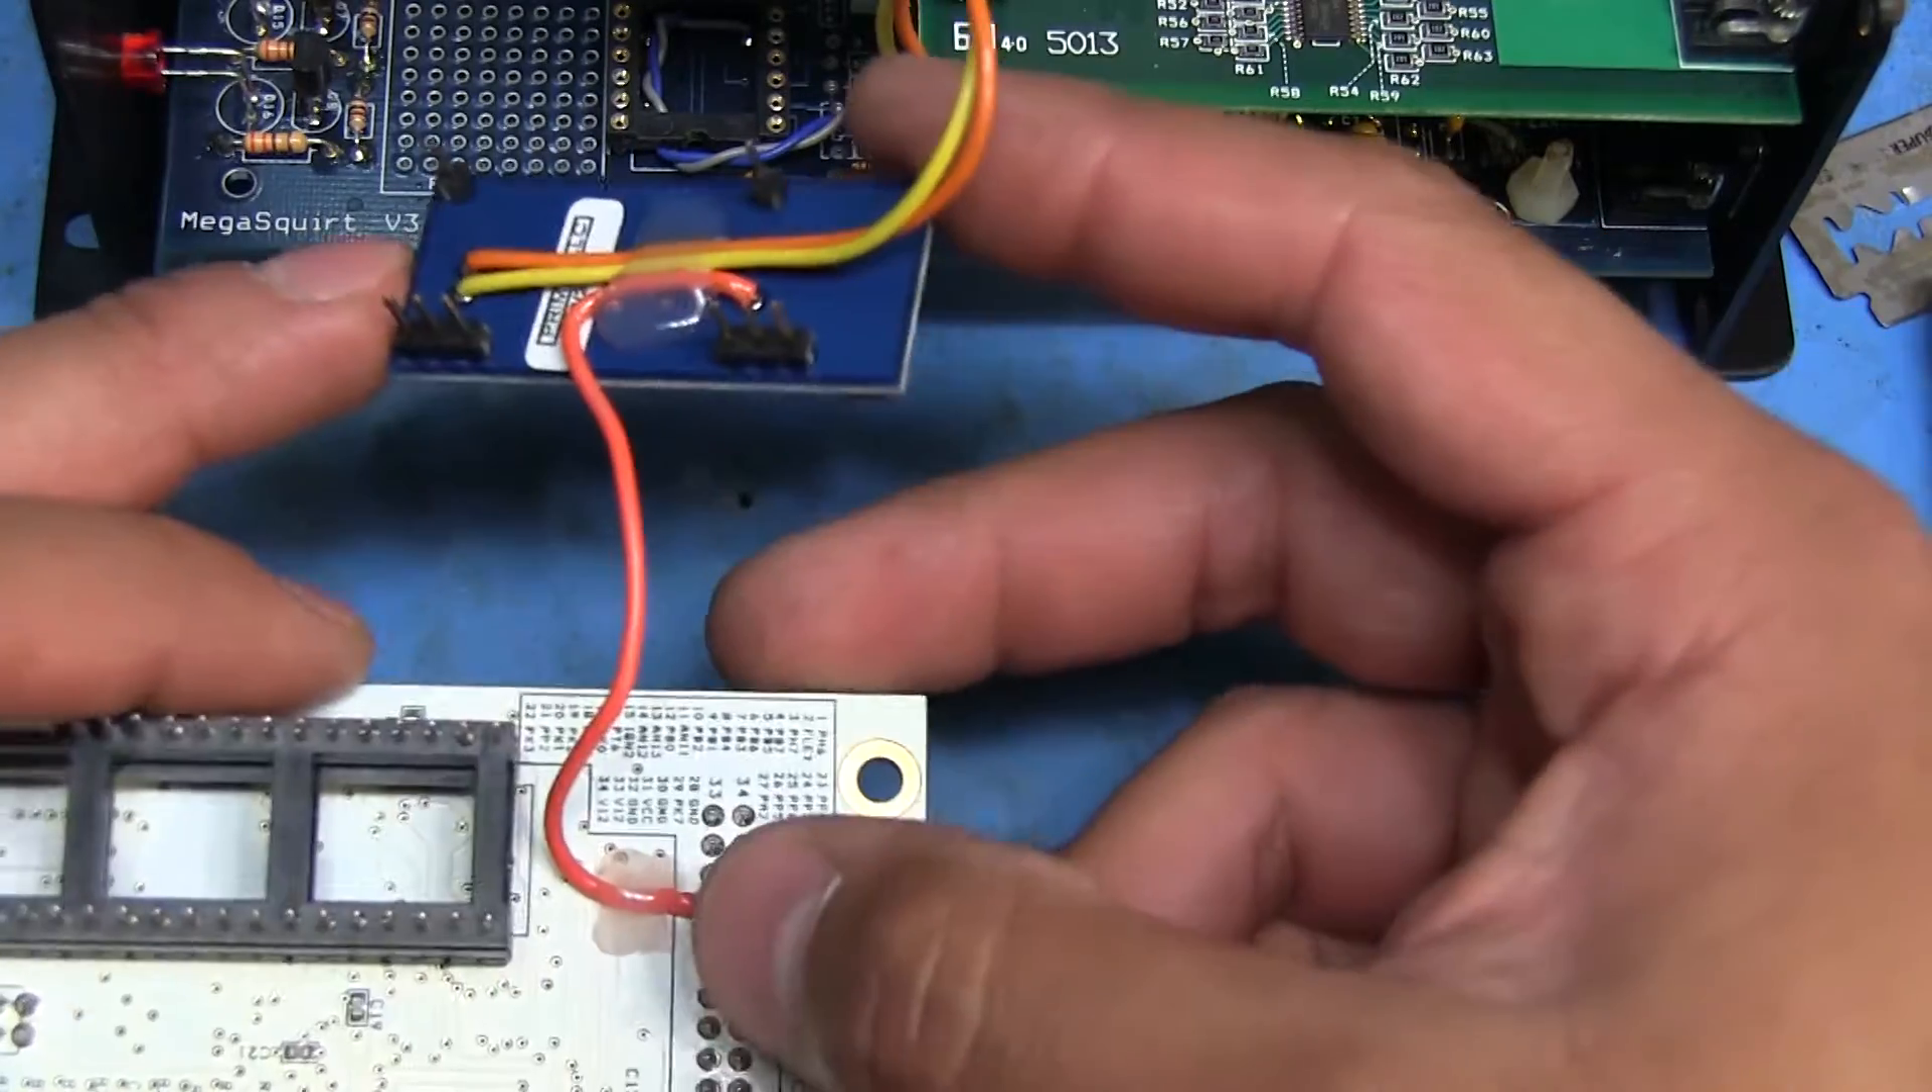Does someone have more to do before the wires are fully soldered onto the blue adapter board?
No.